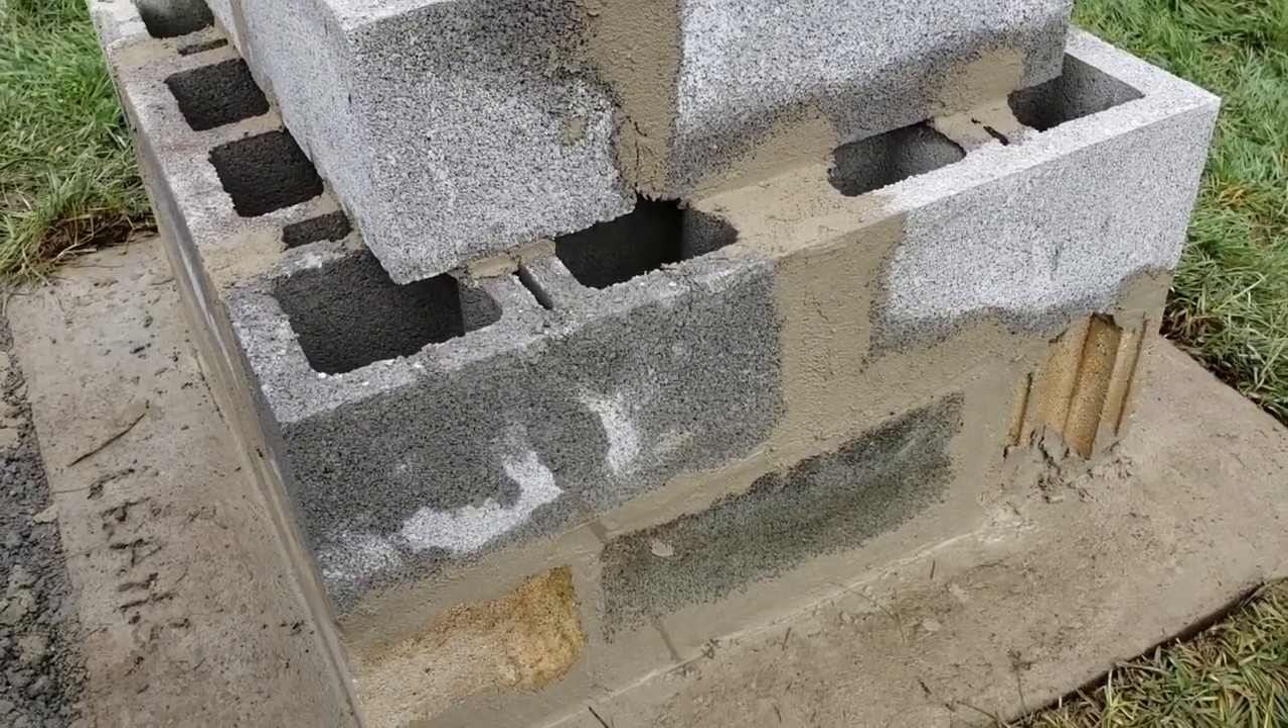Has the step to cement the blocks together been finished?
Yes.